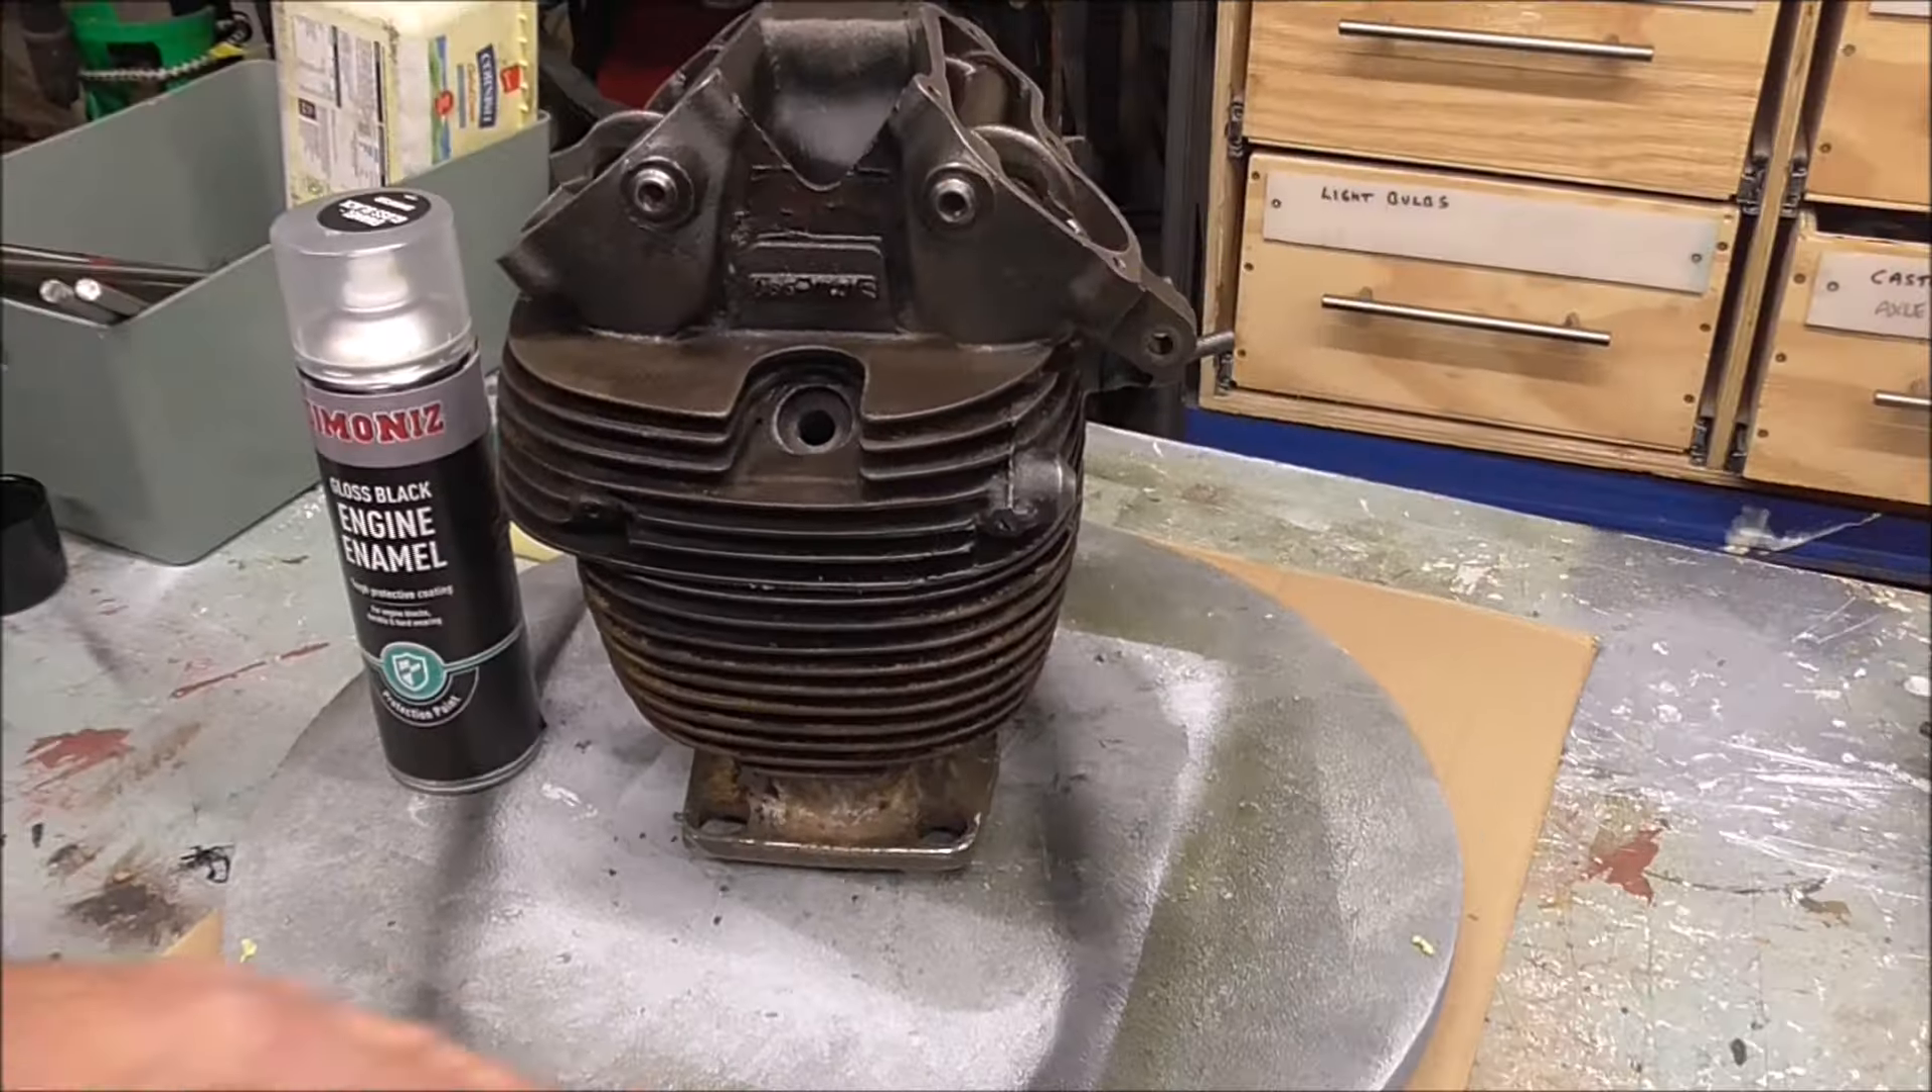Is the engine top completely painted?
No.